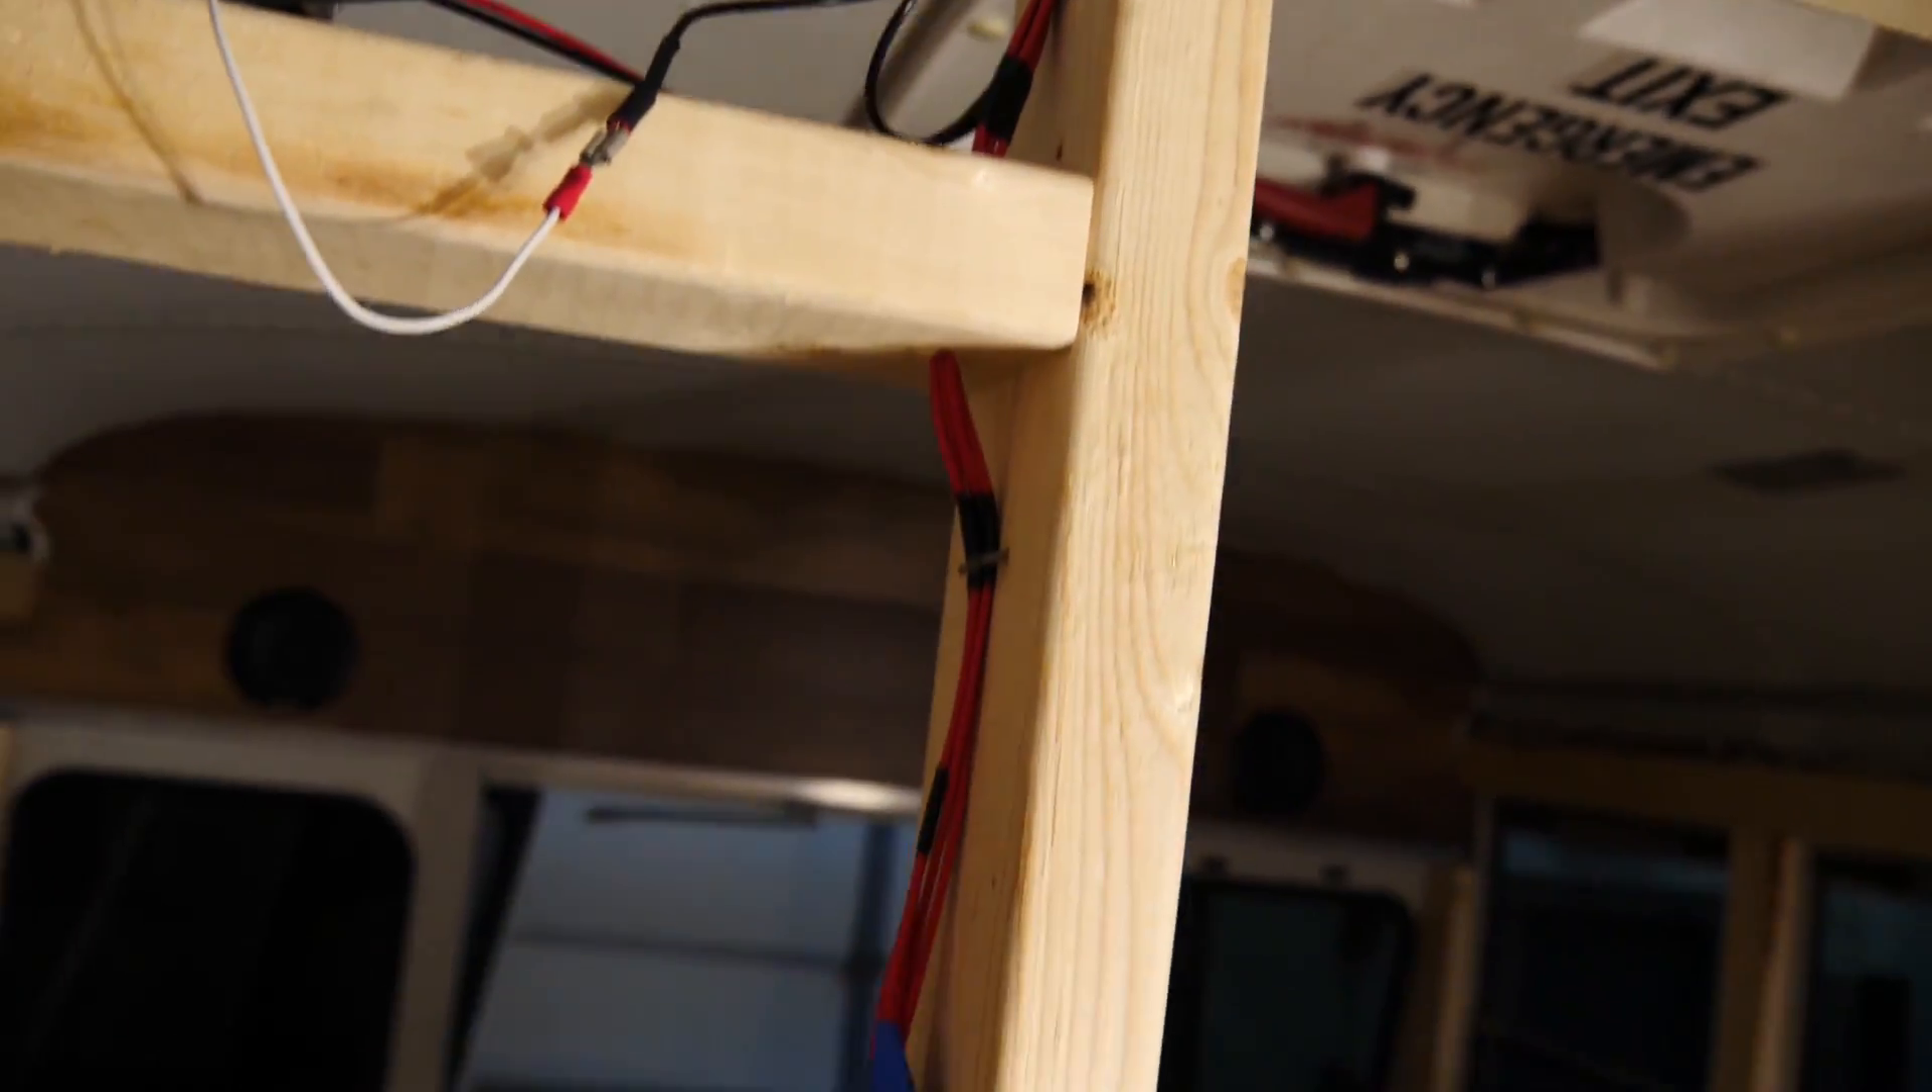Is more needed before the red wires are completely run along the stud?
No.